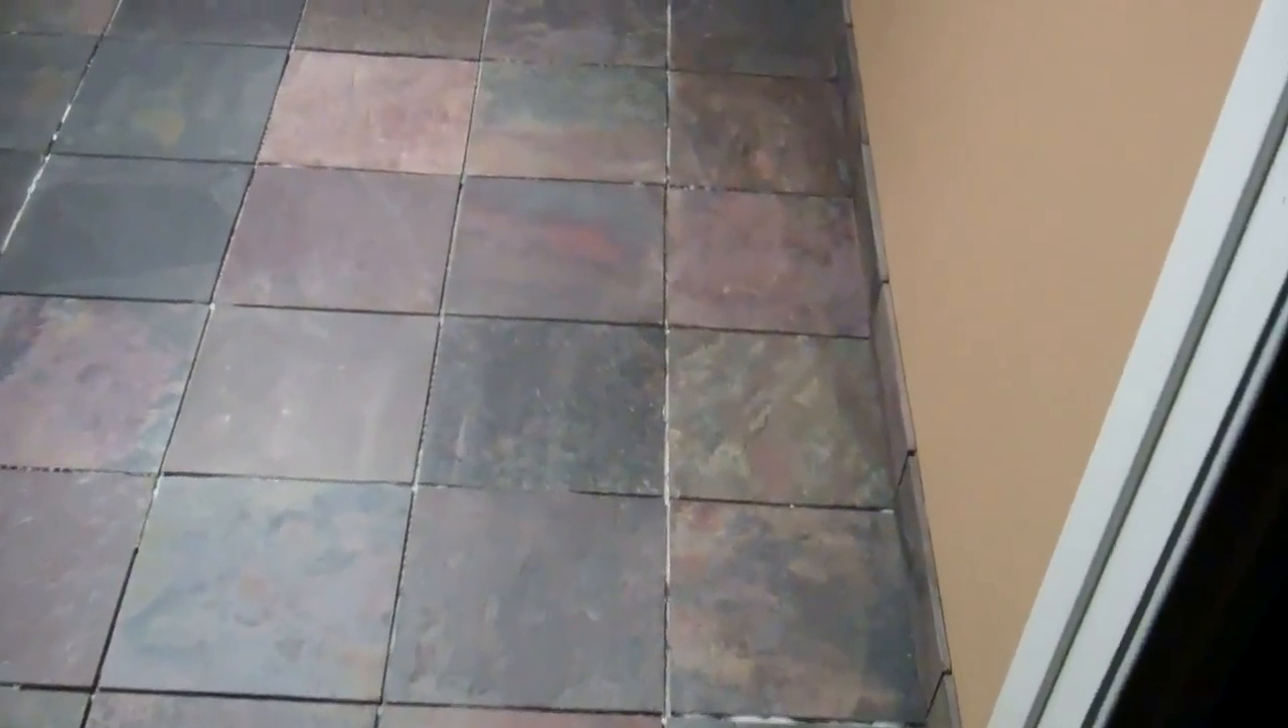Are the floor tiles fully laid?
Yes.